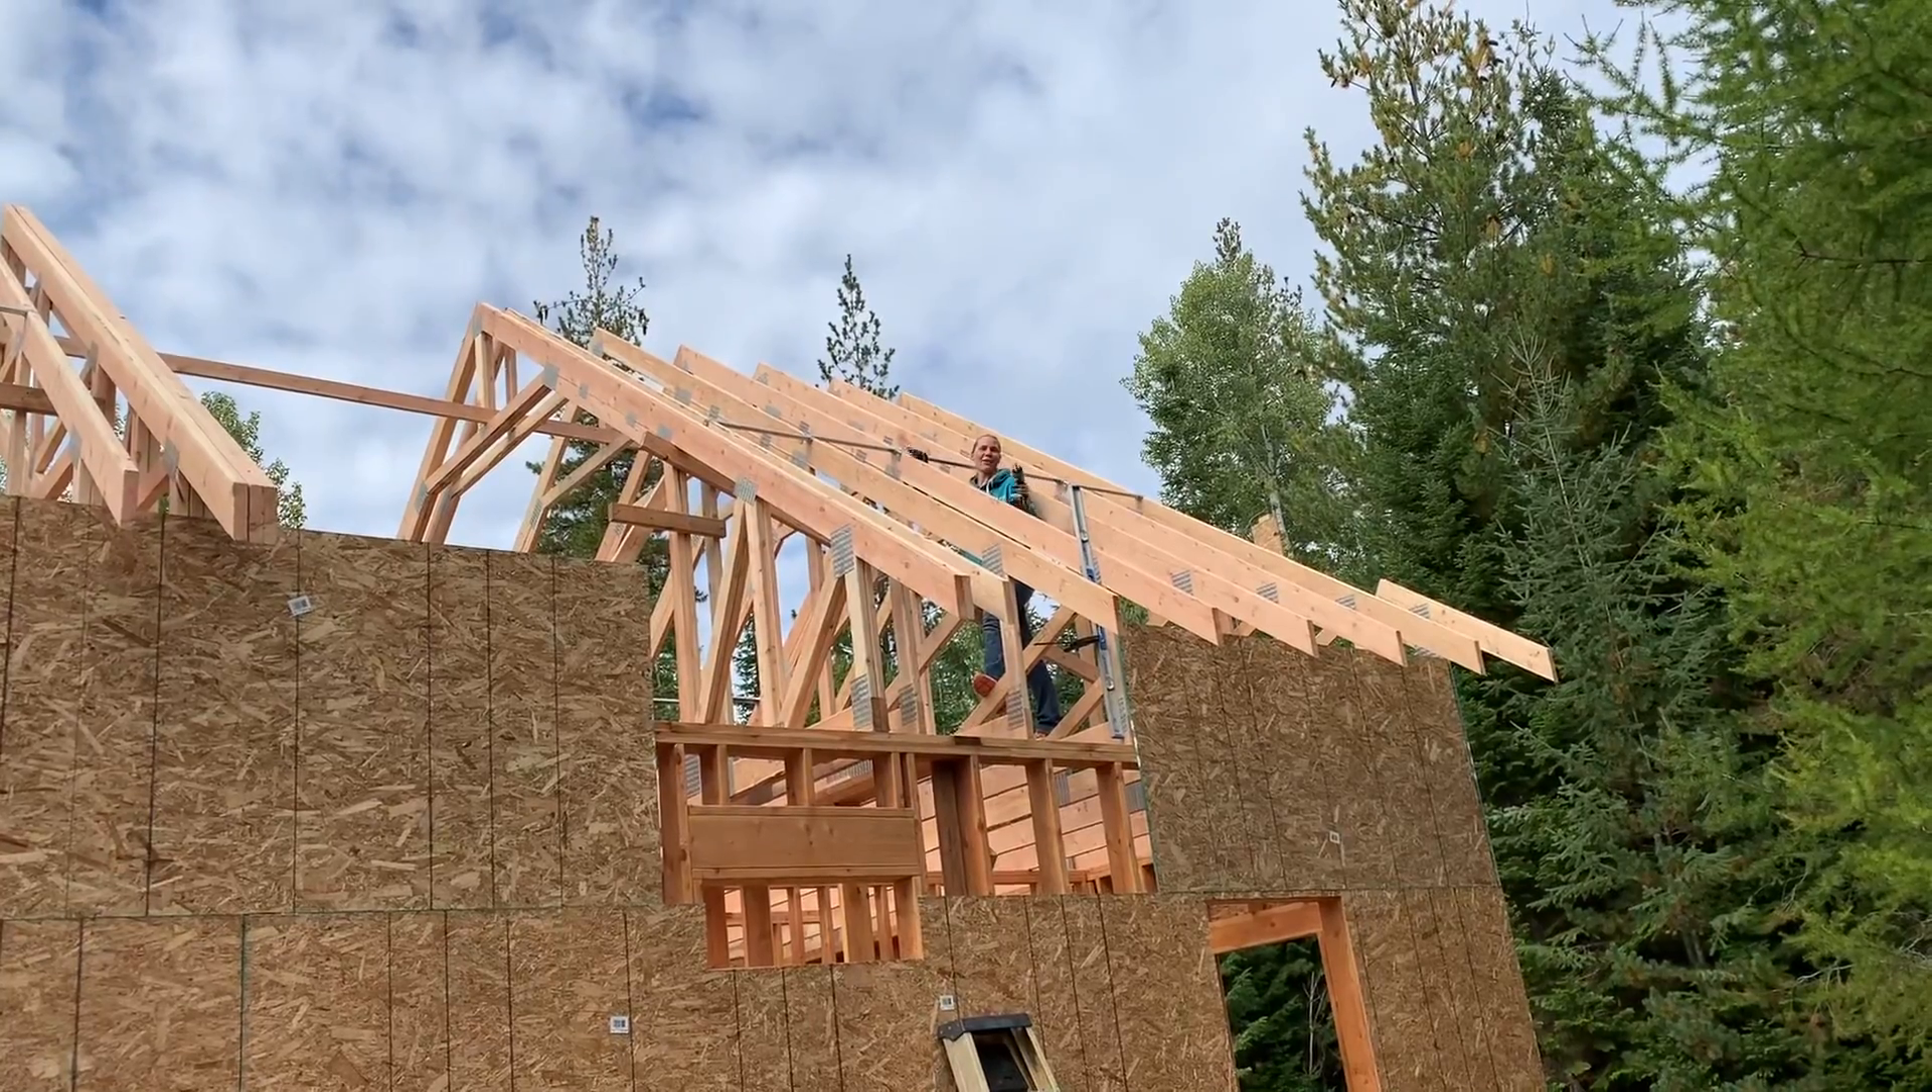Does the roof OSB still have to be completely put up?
Yes.